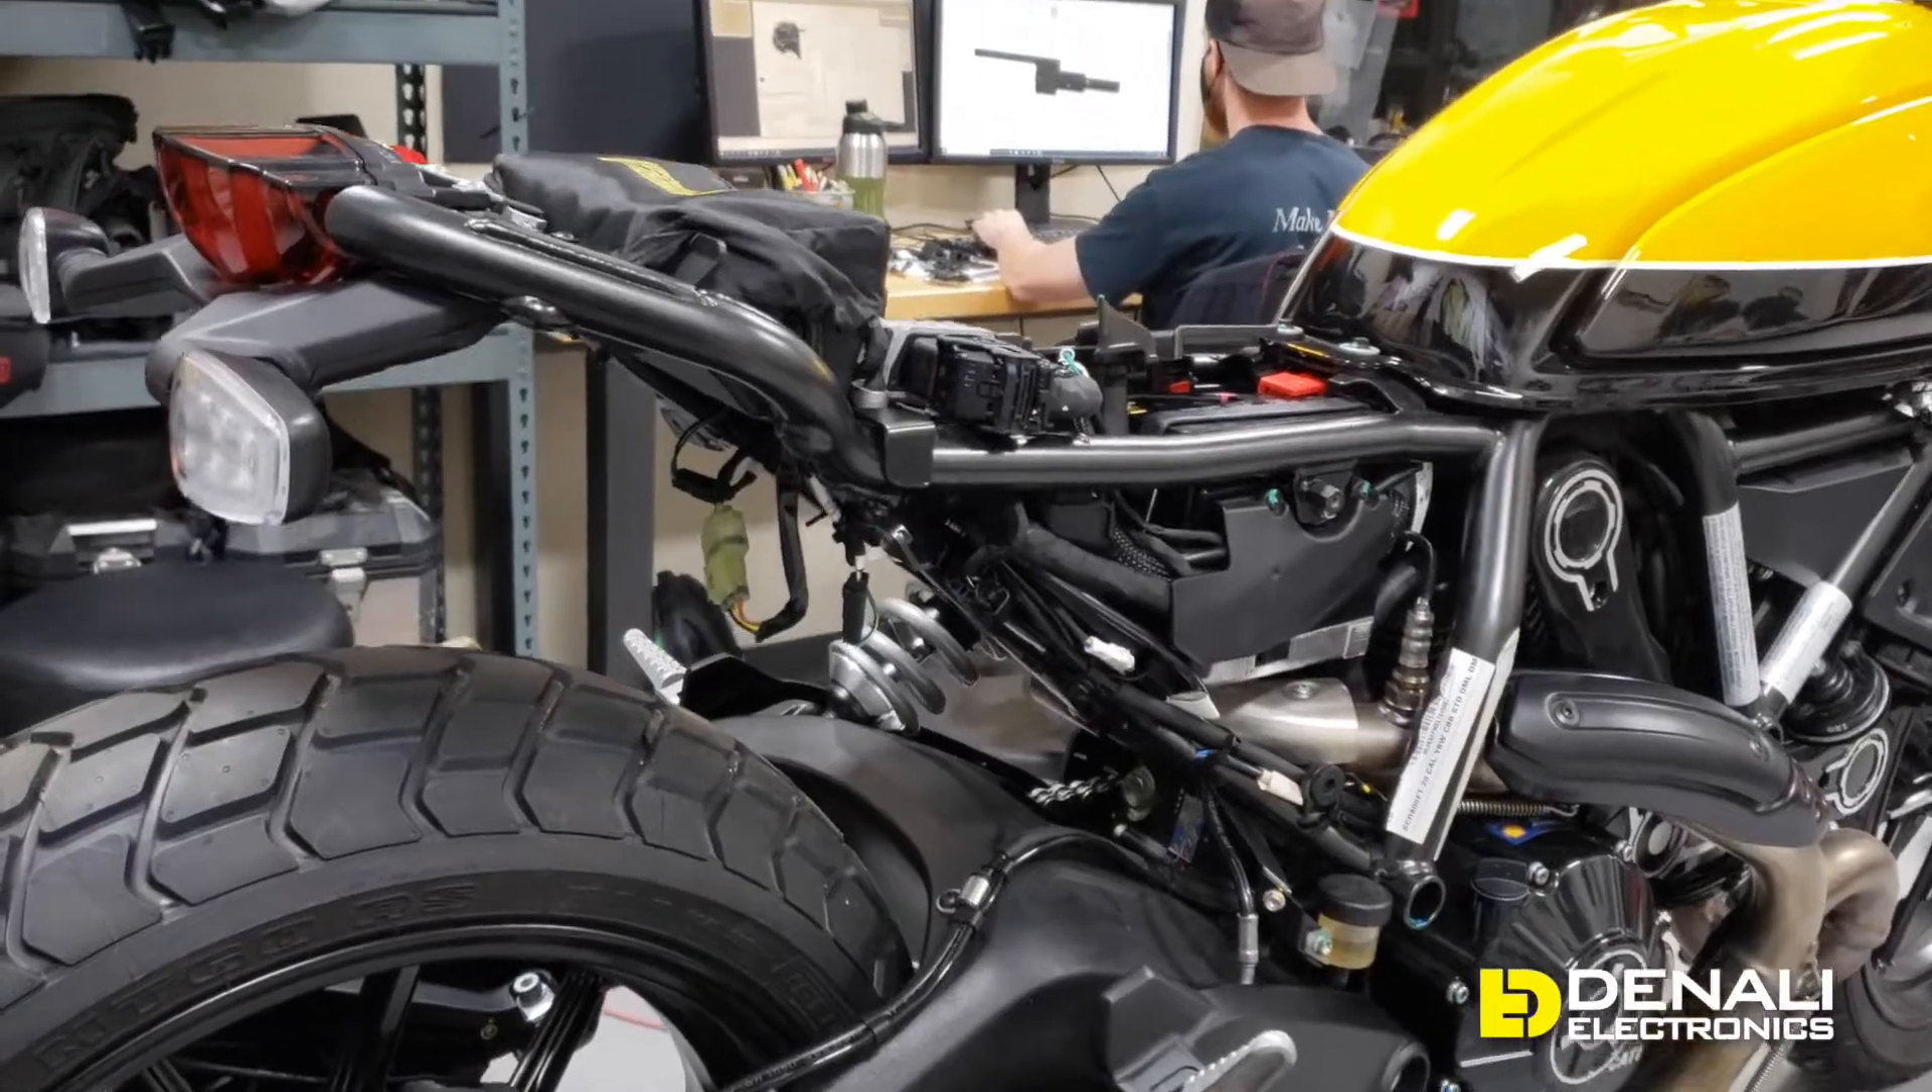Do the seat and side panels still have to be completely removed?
No.